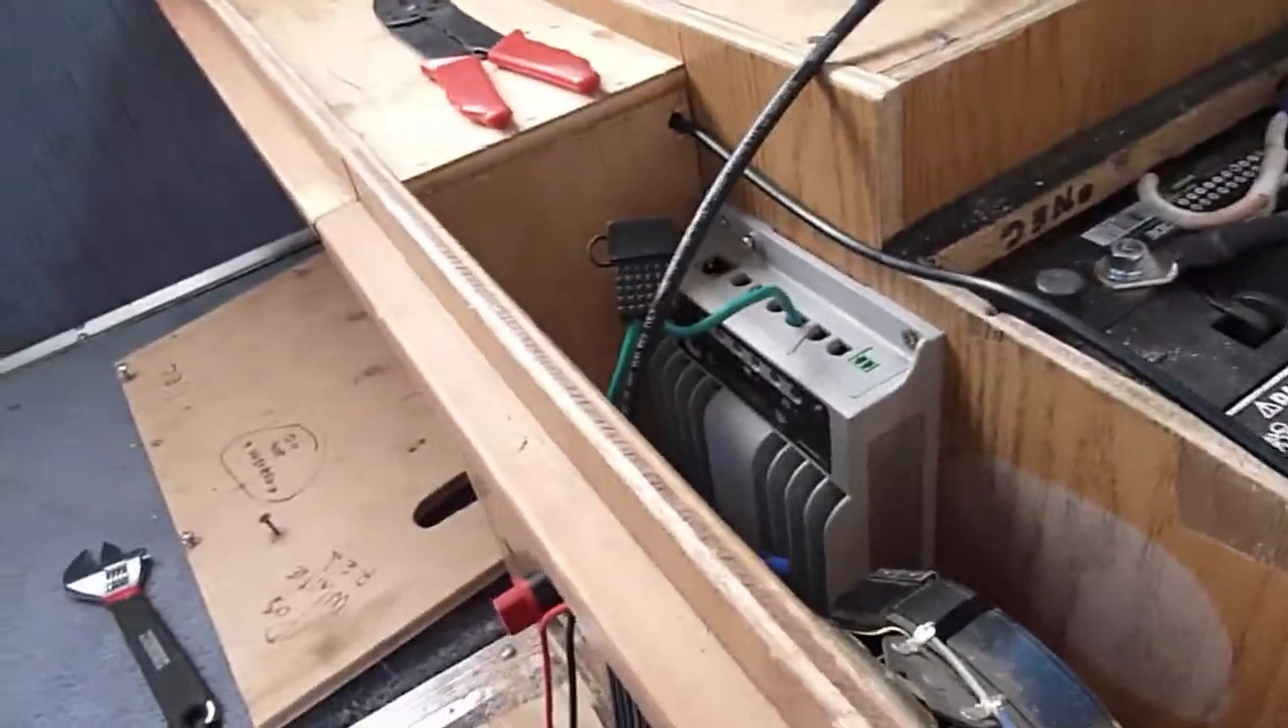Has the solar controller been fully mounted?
Yes.